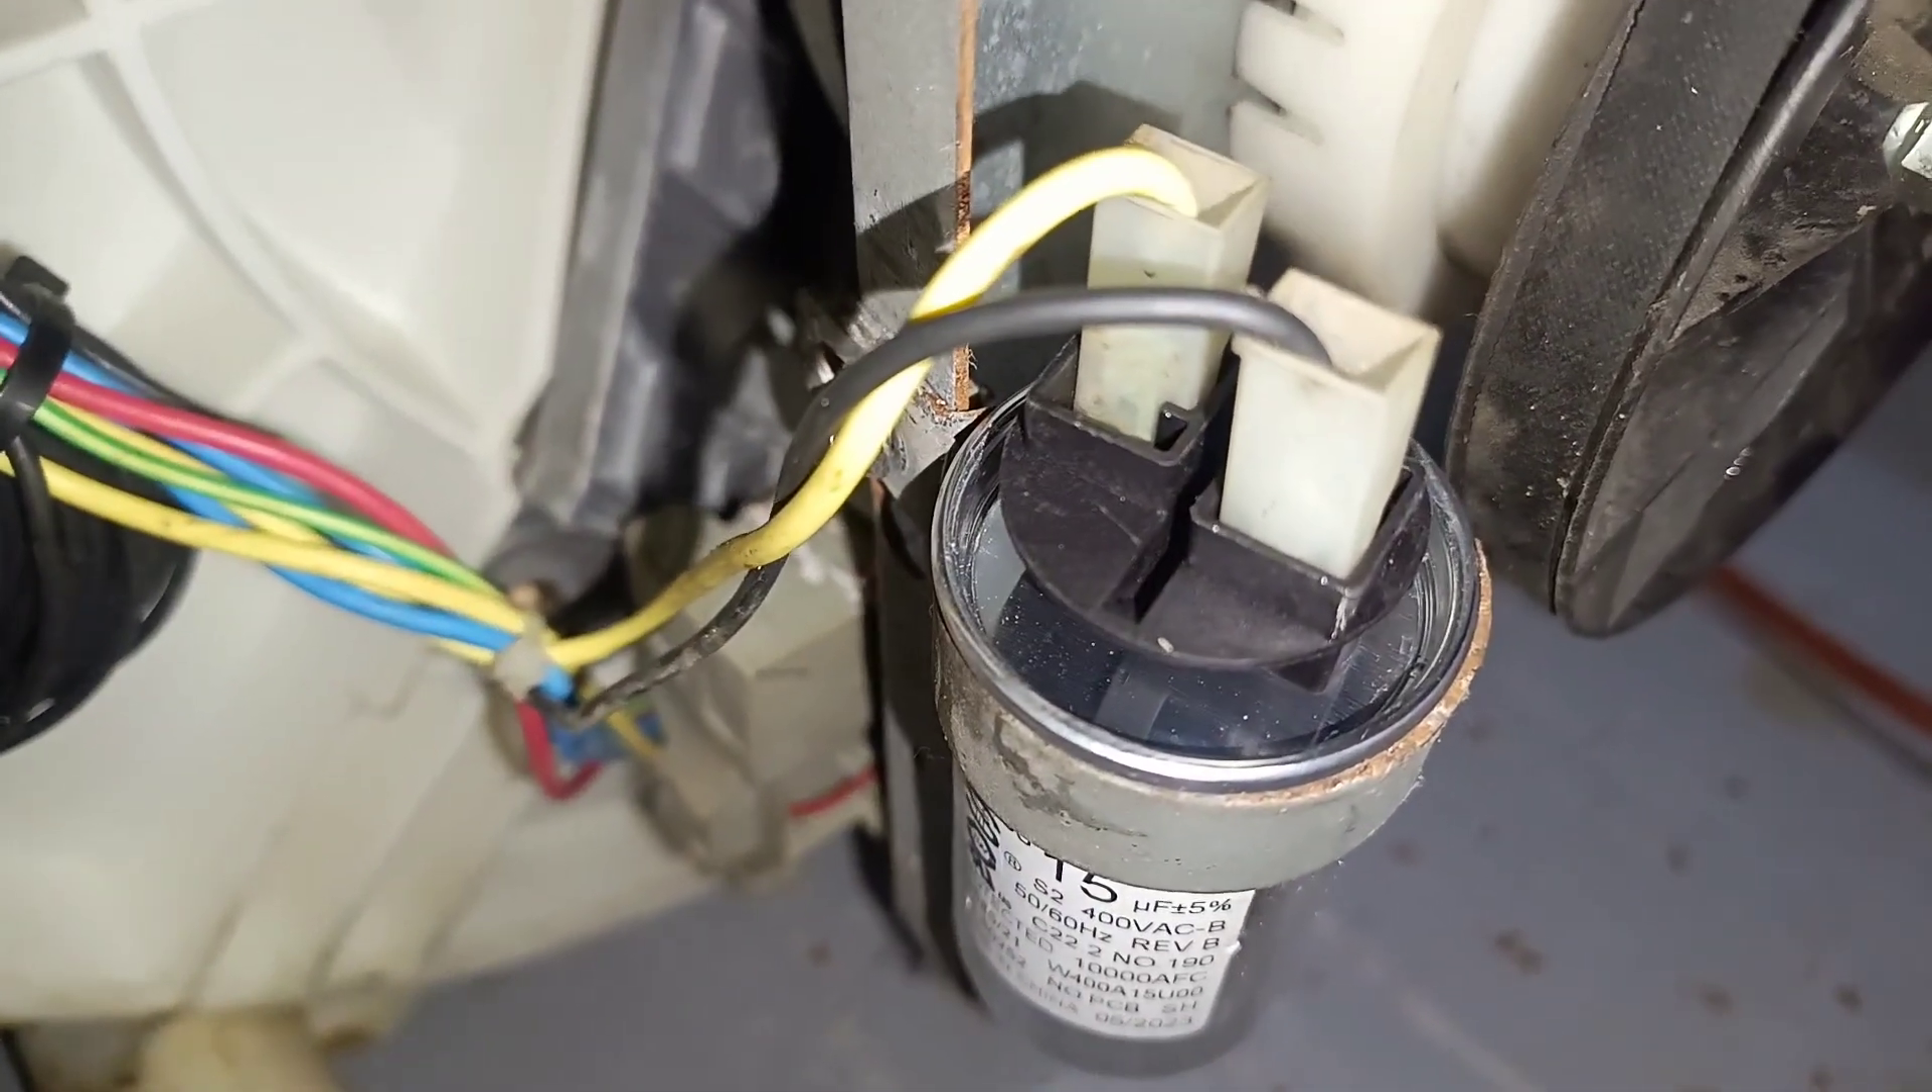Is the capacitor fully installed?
Yes.